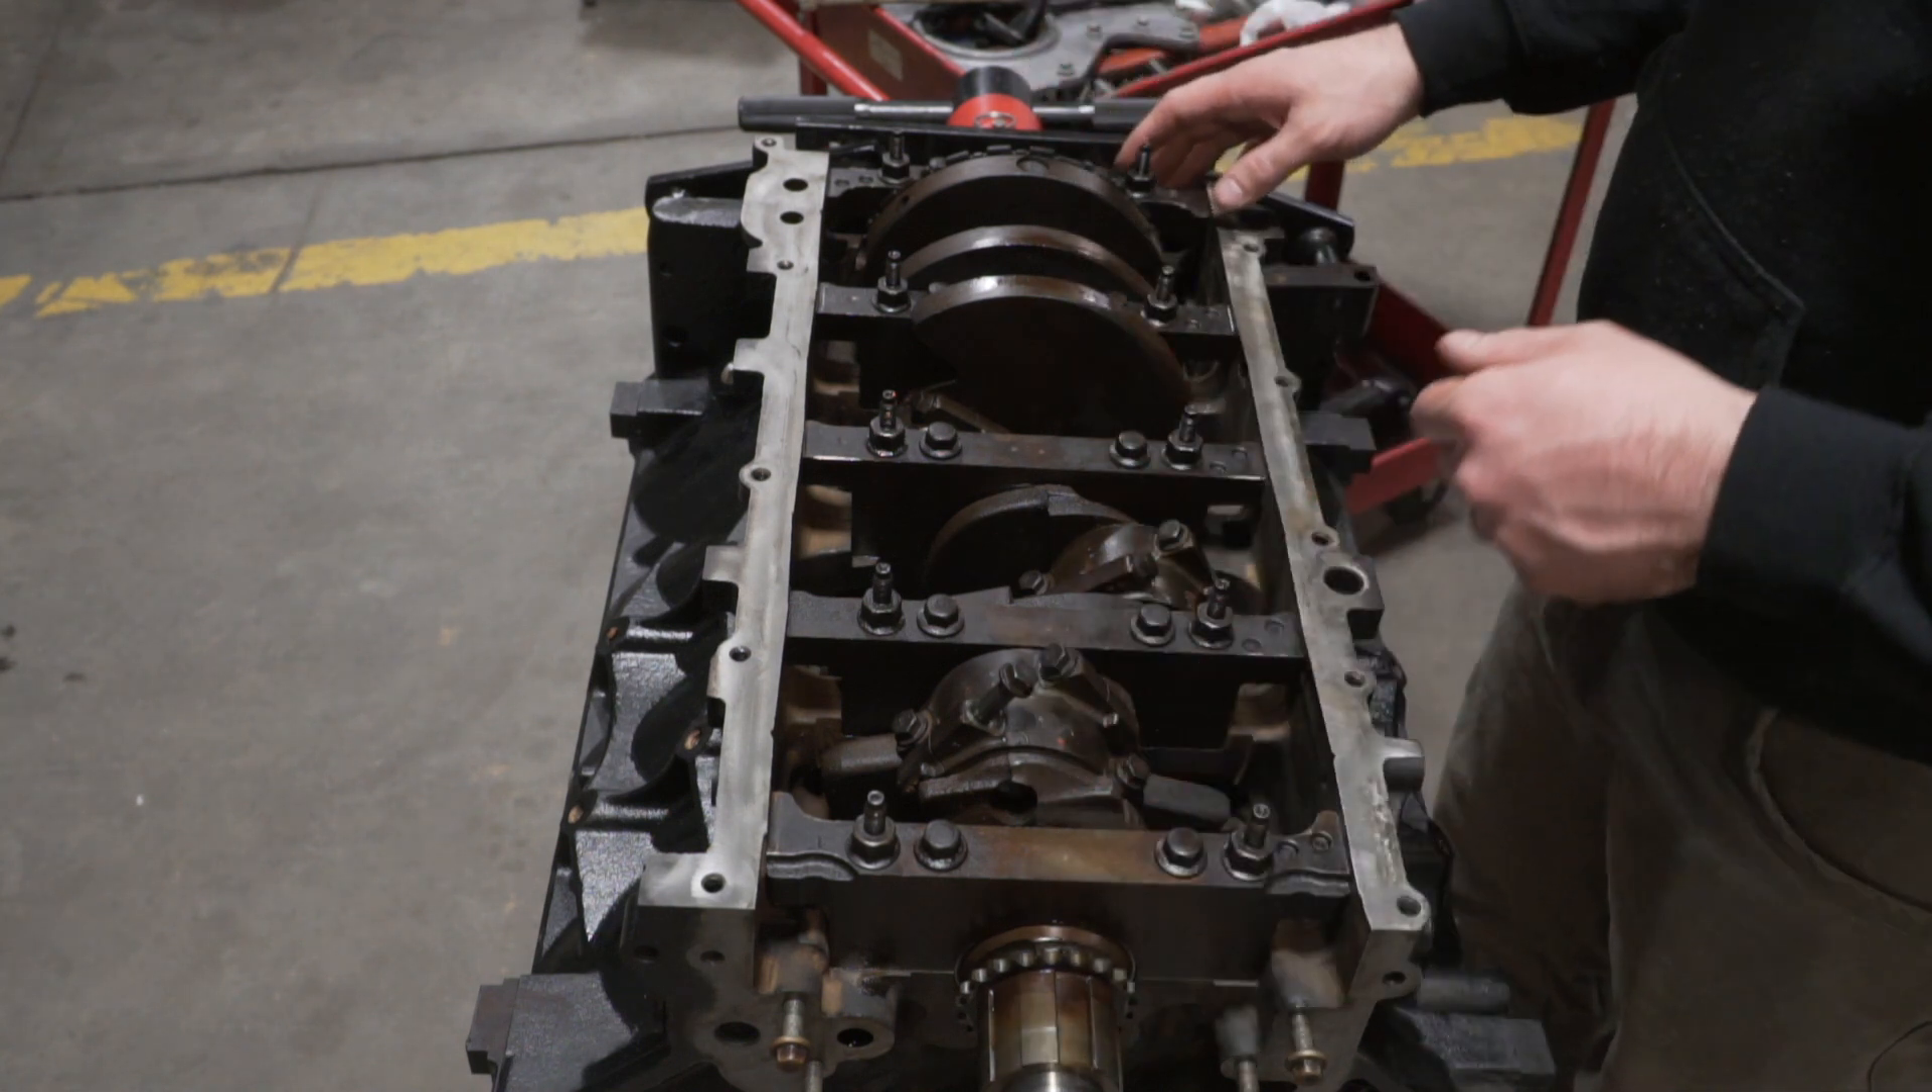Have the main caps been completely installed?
Yes.